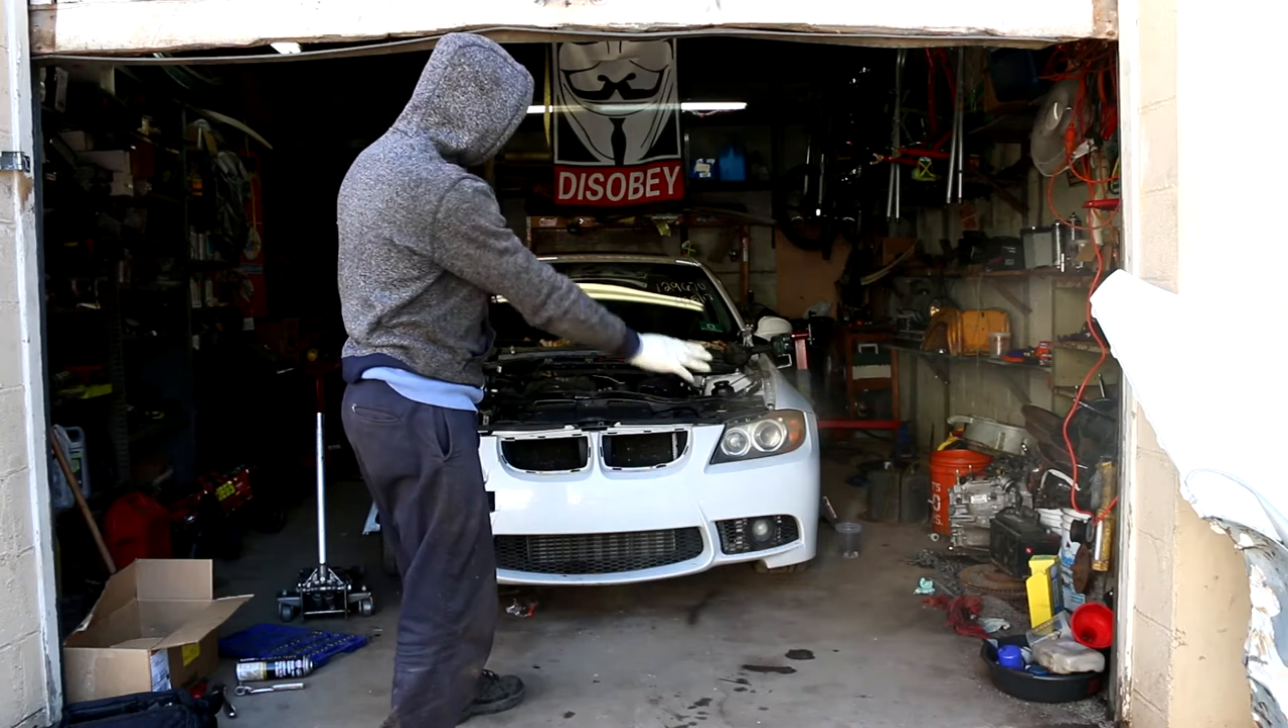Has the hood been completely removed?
Yes.